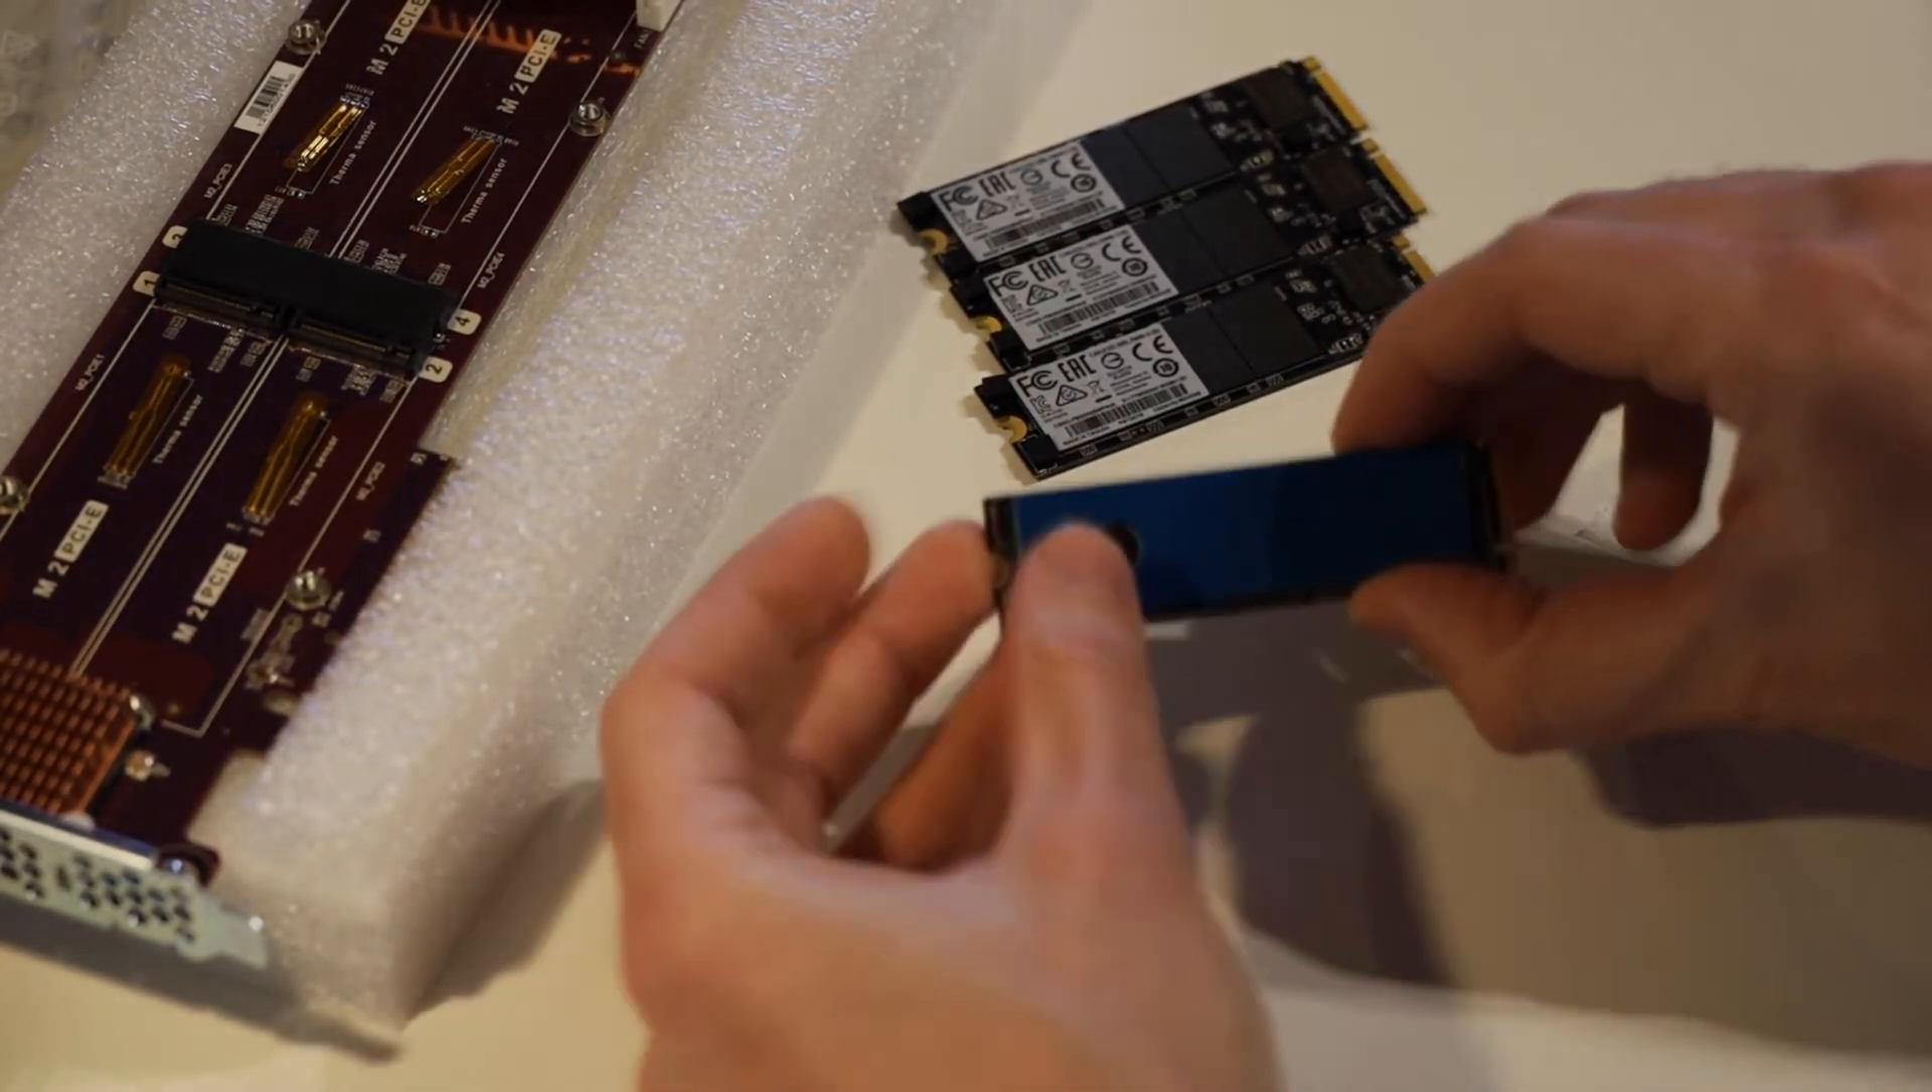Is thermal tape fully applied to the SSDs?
No.